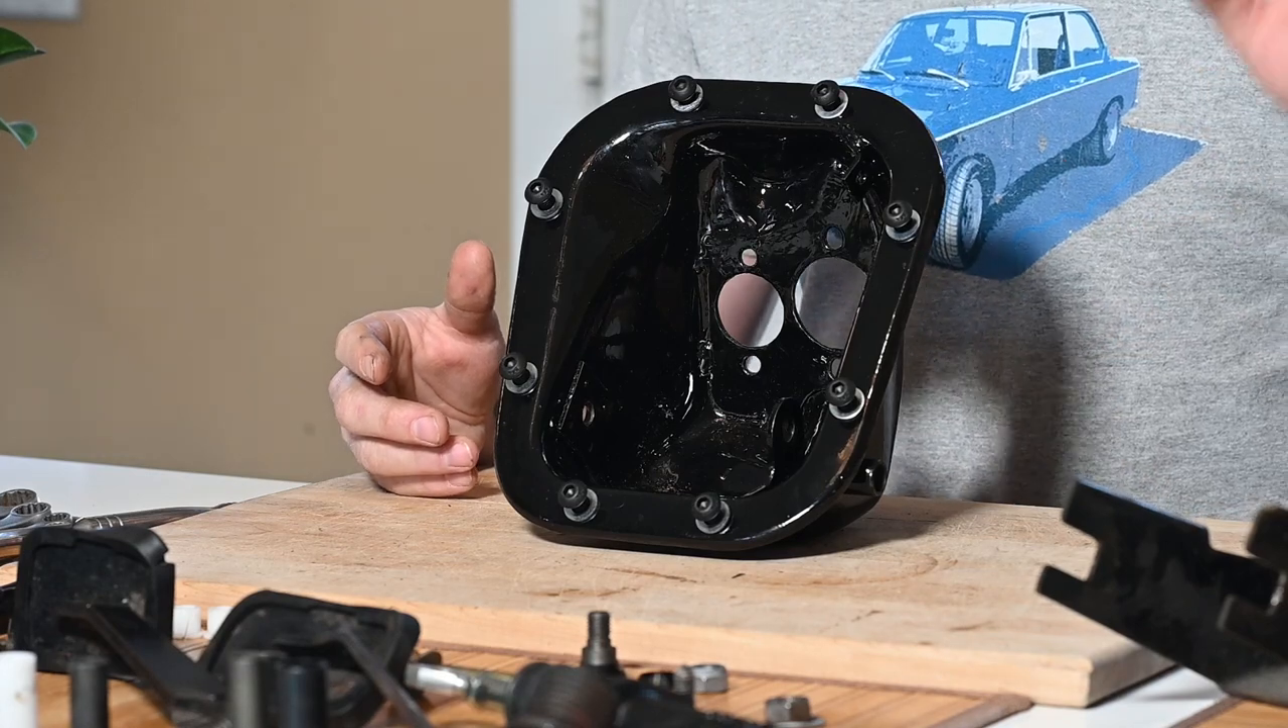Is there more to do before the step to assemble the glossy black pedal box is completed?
Yes.